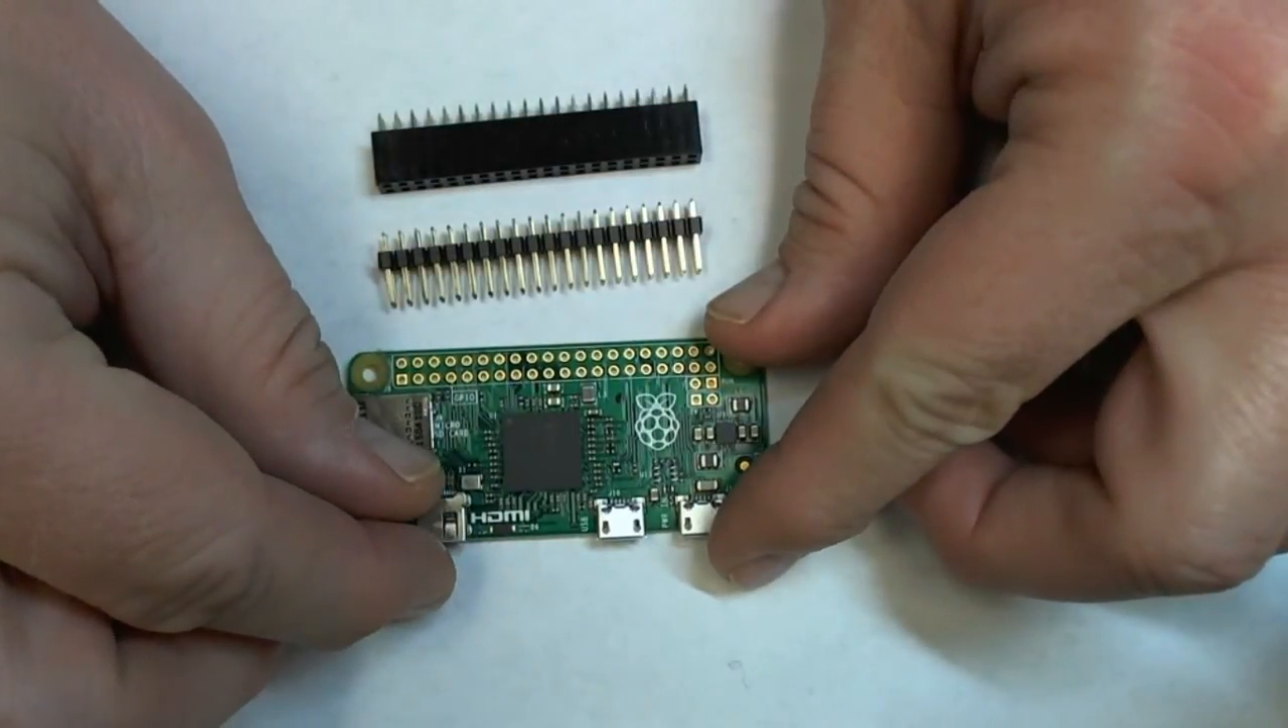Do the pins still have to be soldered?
Yes.